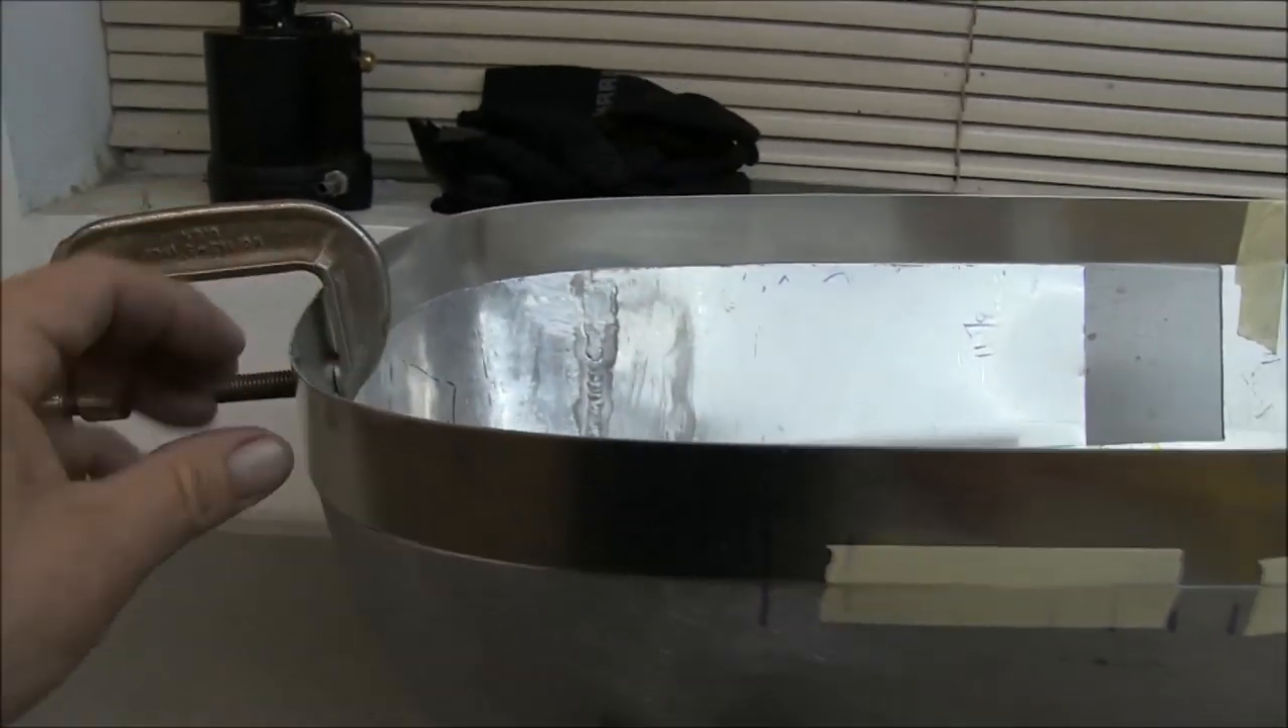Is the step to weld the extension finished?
No.